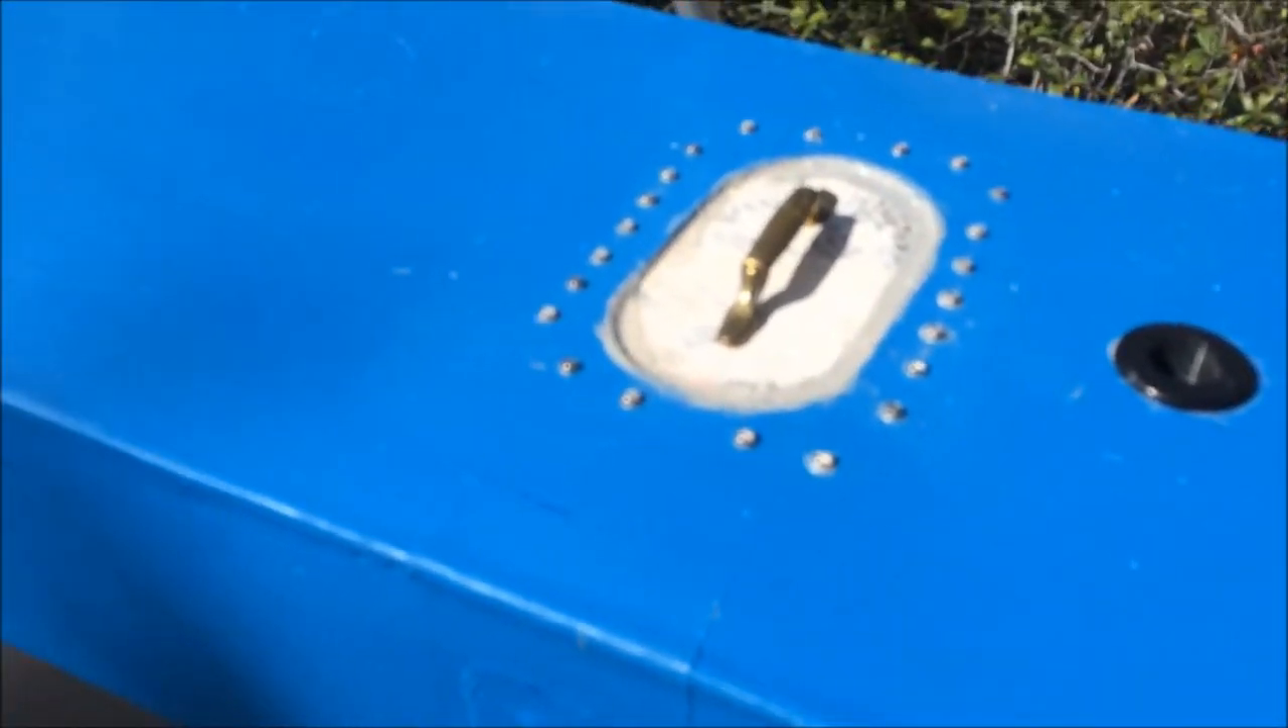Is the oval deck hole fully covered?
Yes.